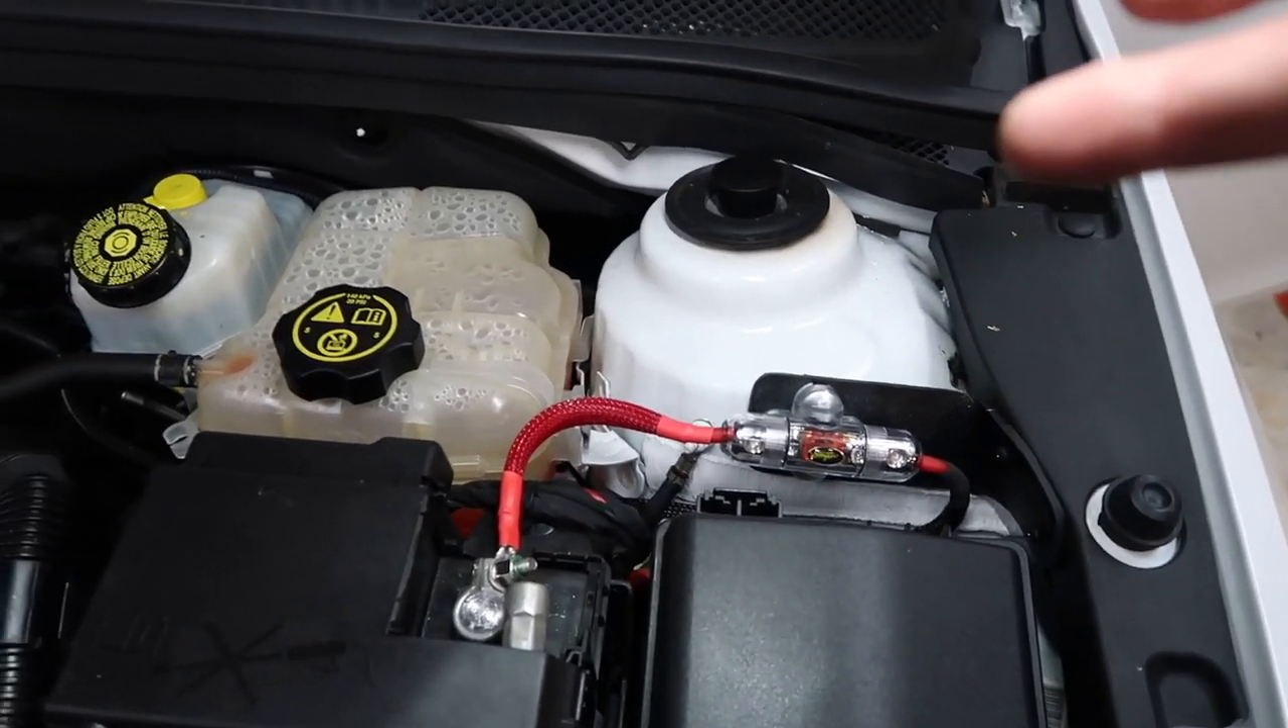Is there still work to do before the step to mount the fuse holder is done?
No.